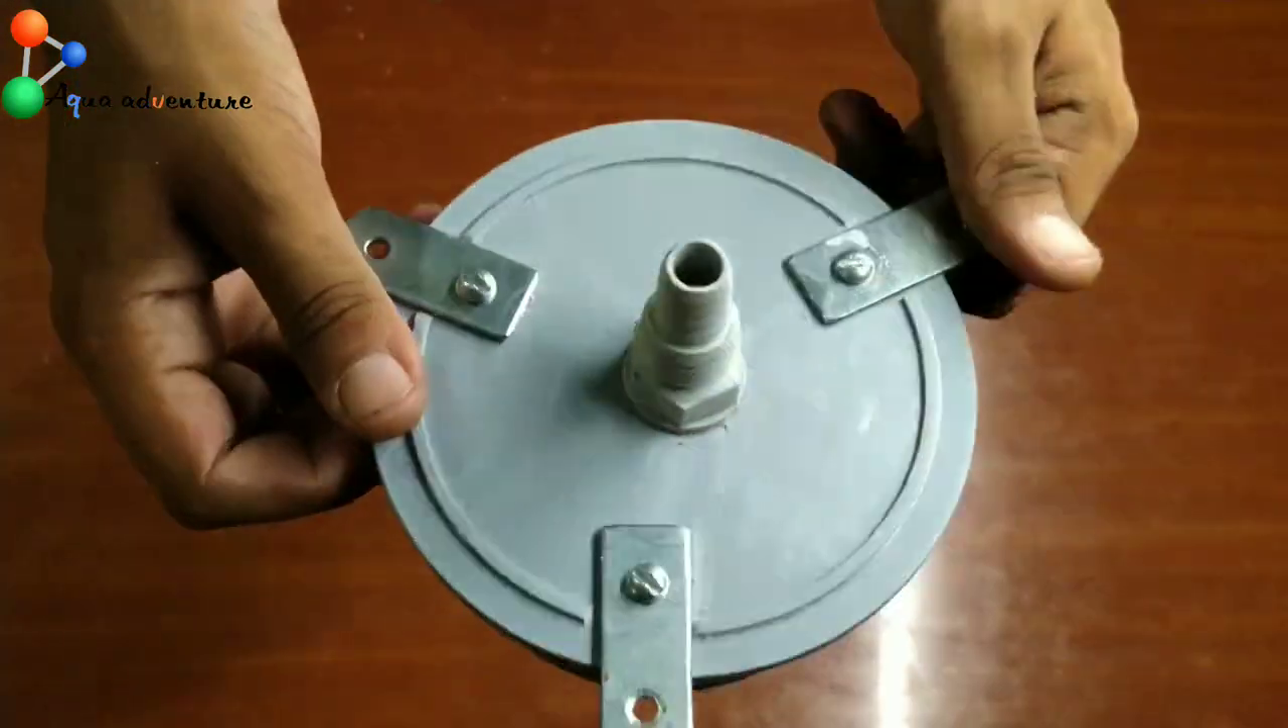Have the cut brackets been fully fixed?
Yes.